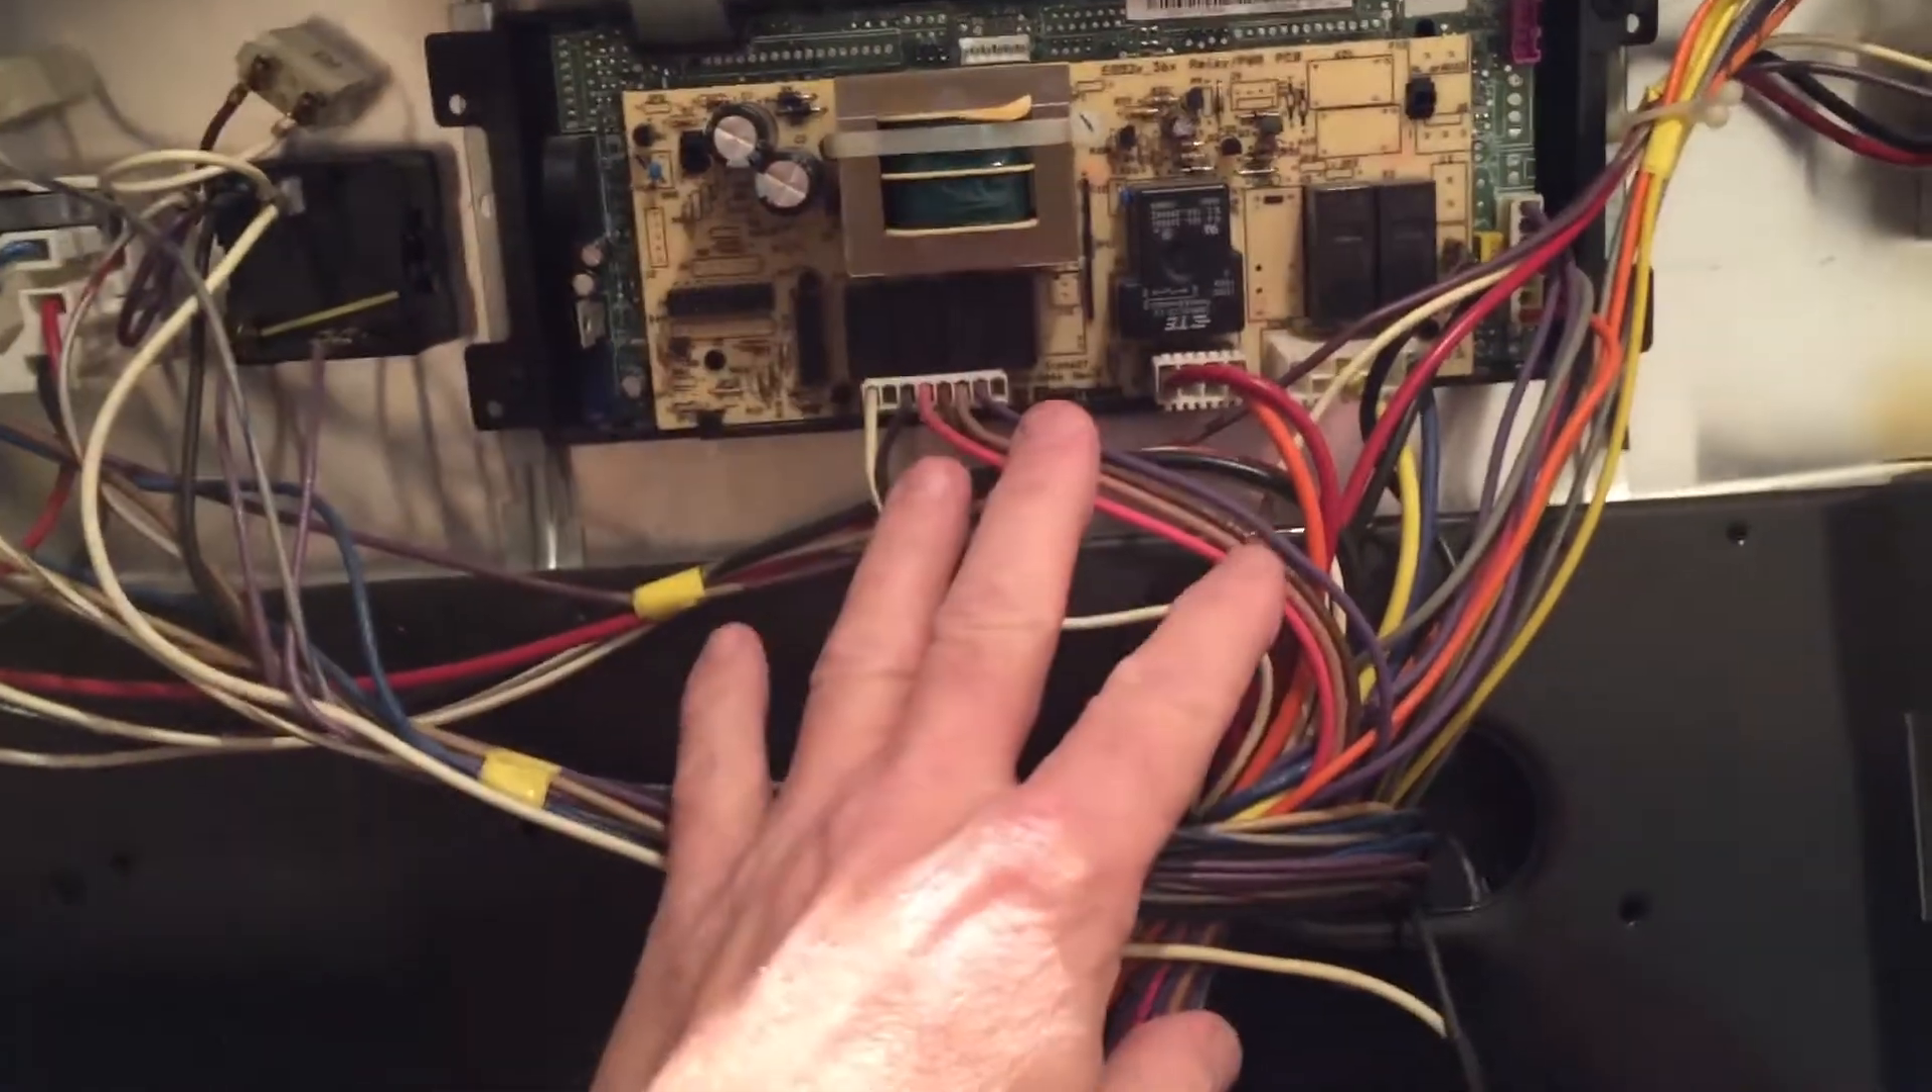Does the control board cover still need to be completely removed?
No.